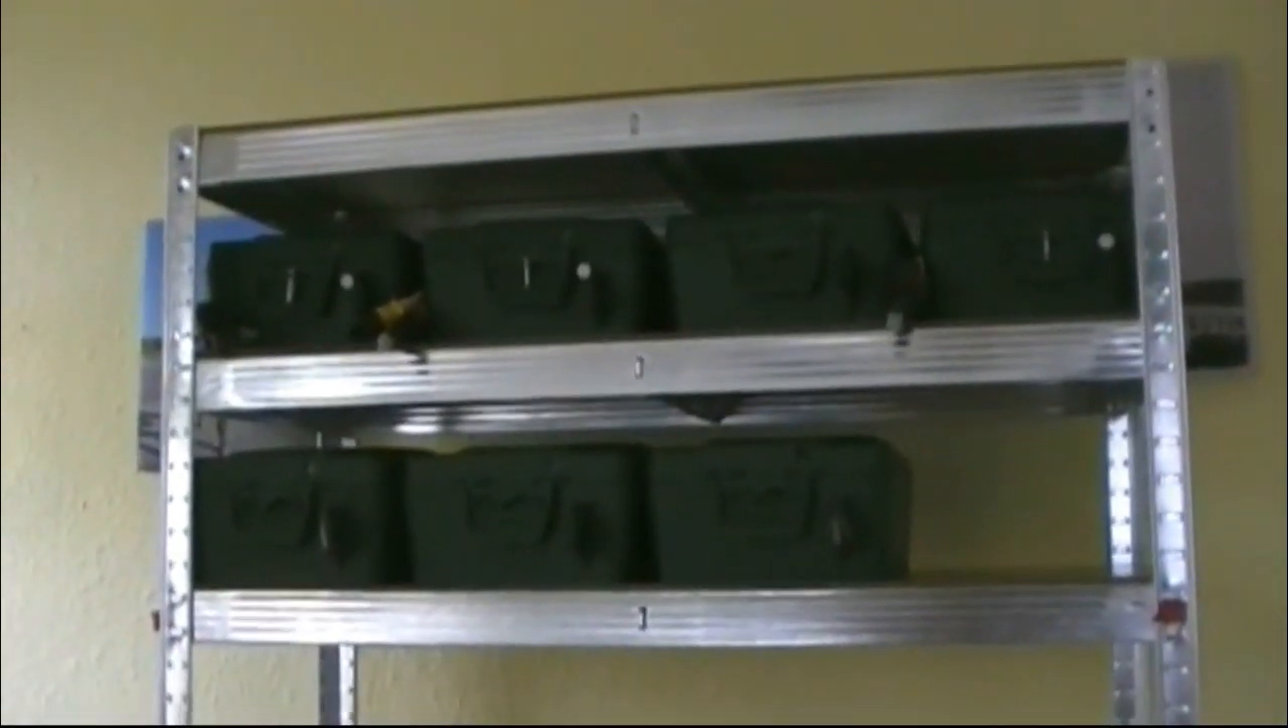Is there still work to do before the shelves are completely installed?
No.